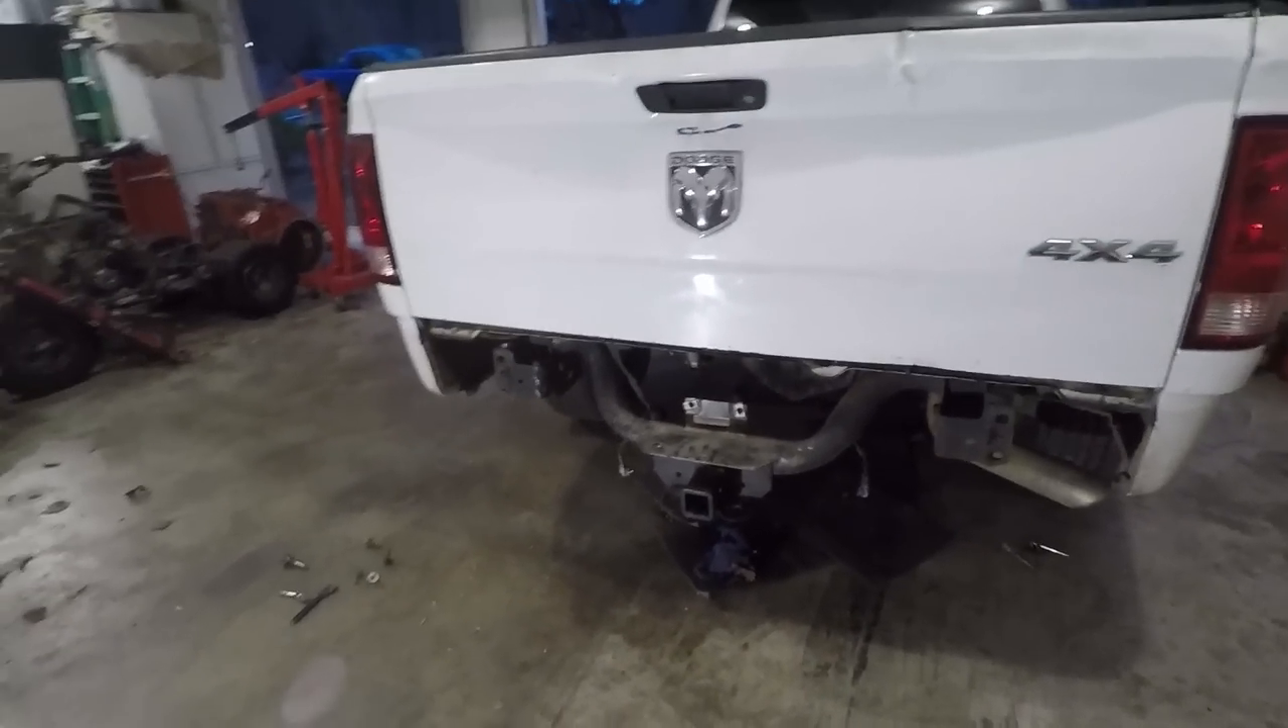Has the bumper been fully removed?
Yes.